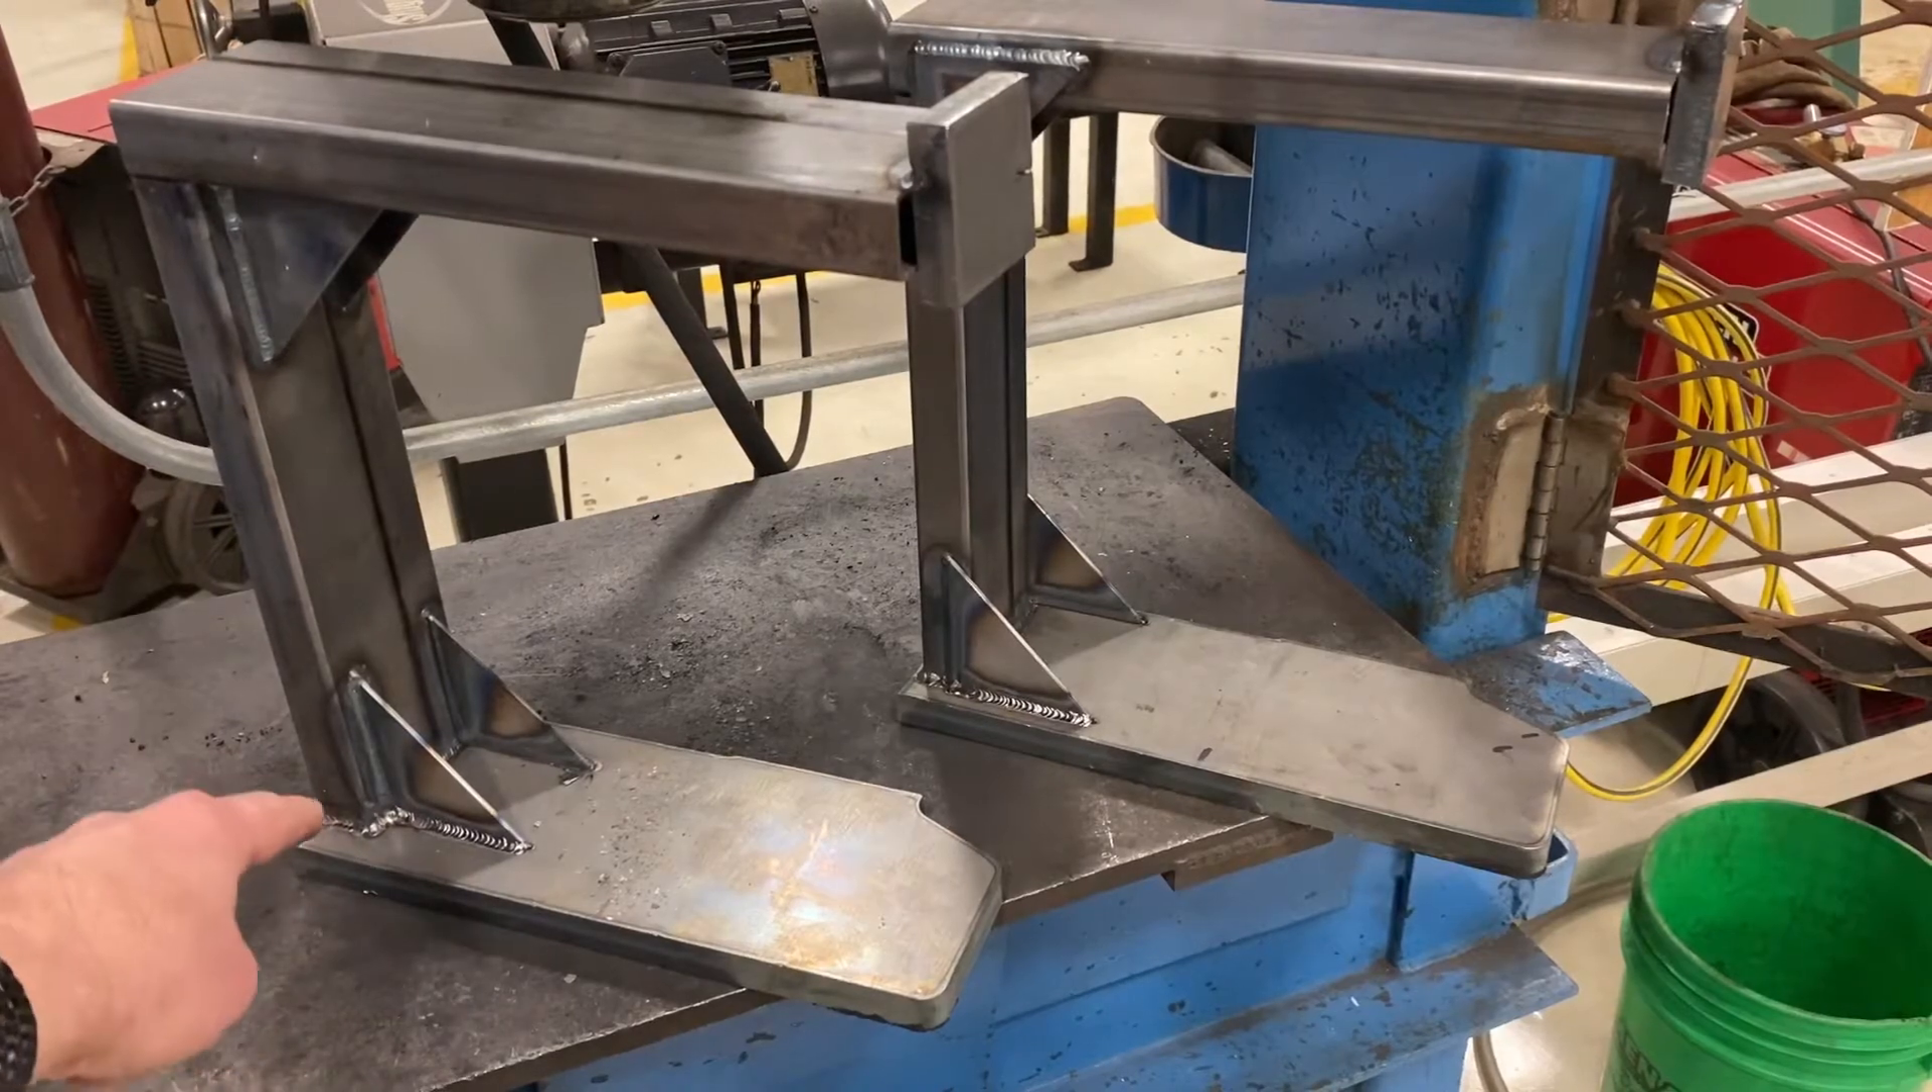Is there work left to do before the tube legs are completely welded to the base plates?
No.